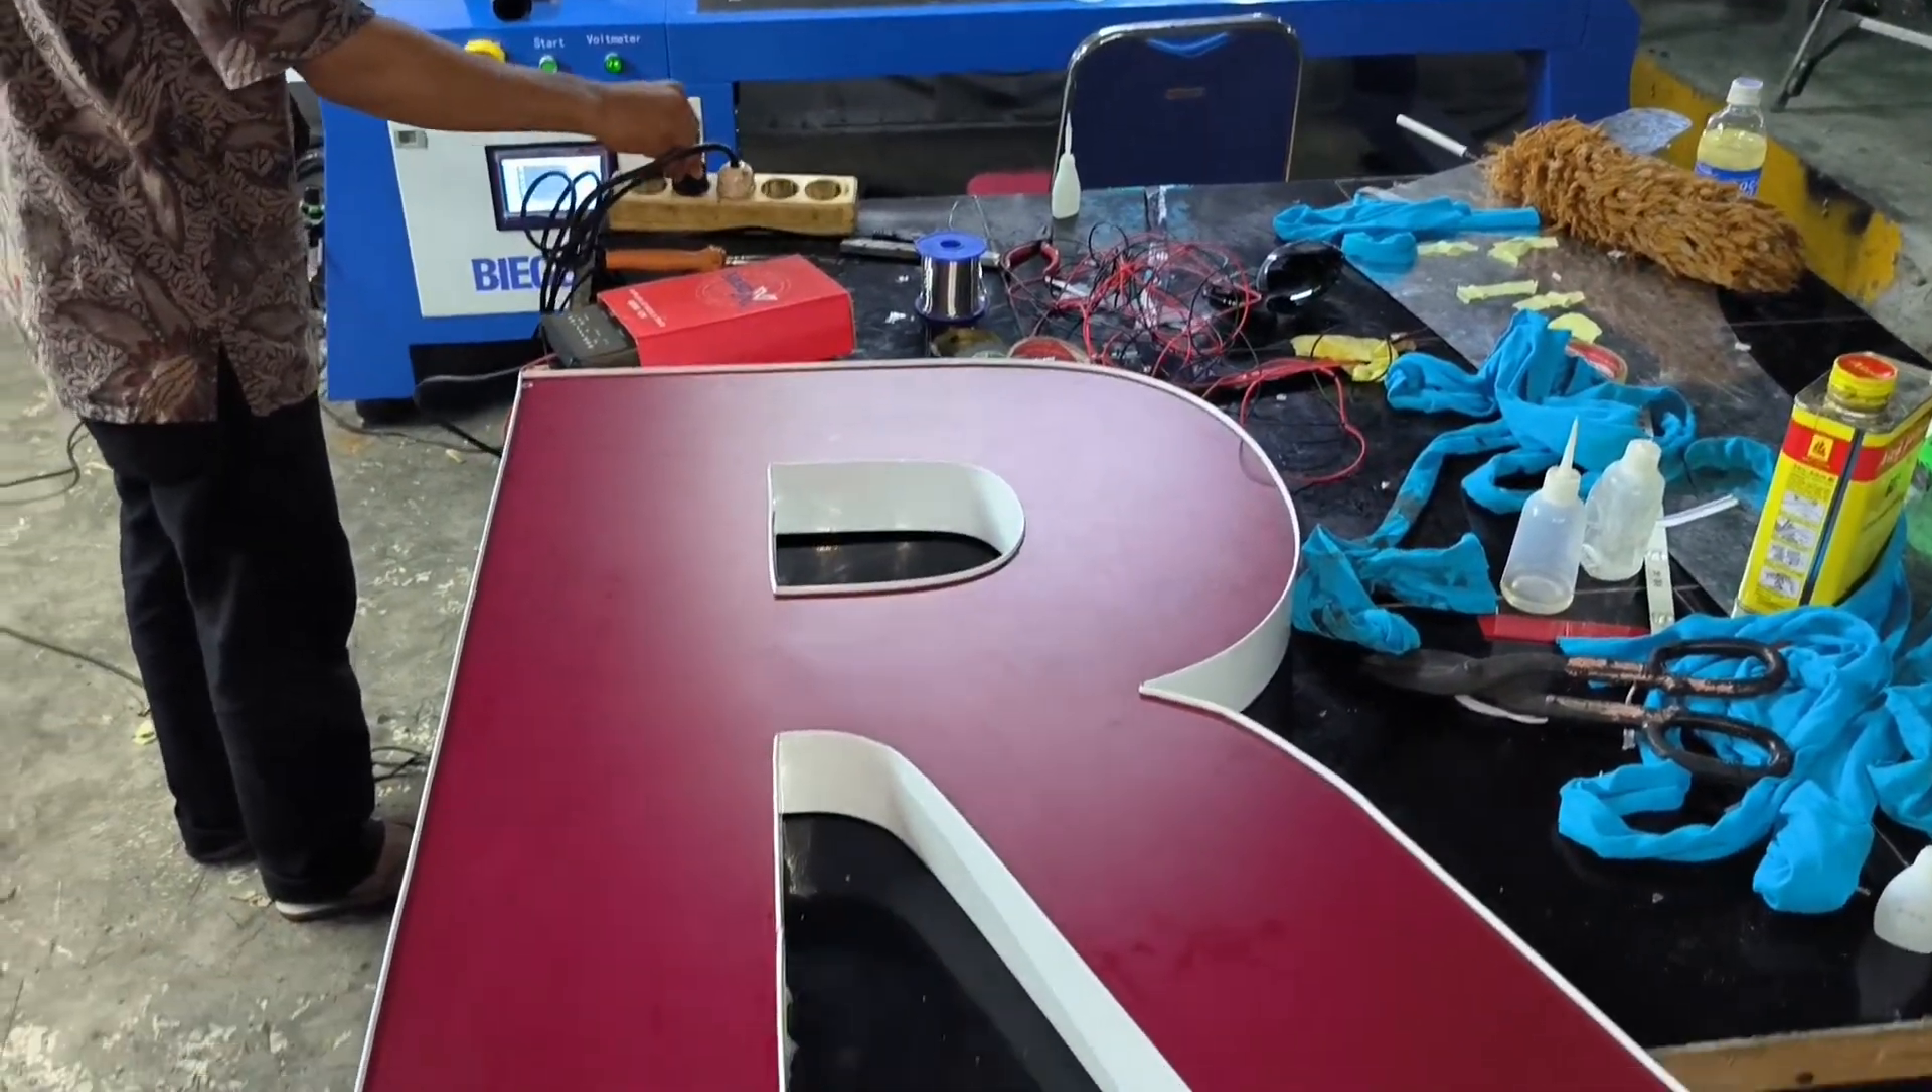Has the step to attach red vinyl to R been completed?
Yes.